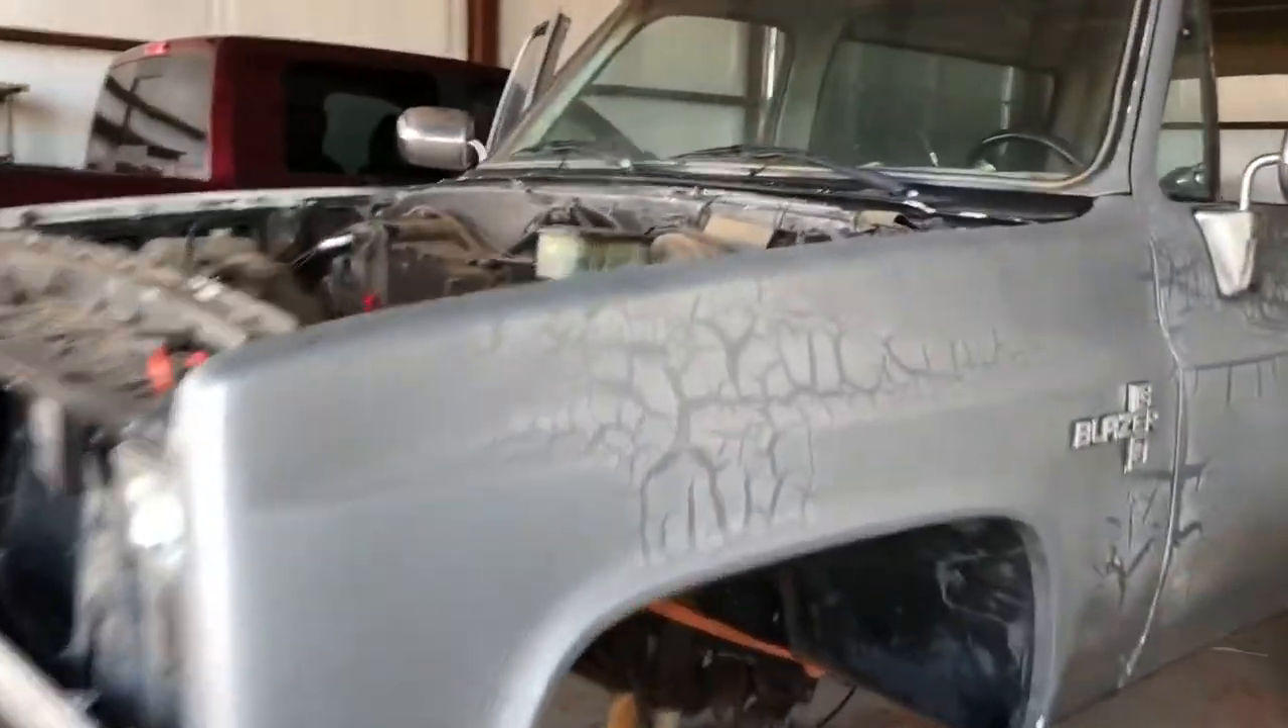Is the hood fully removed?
Yes.